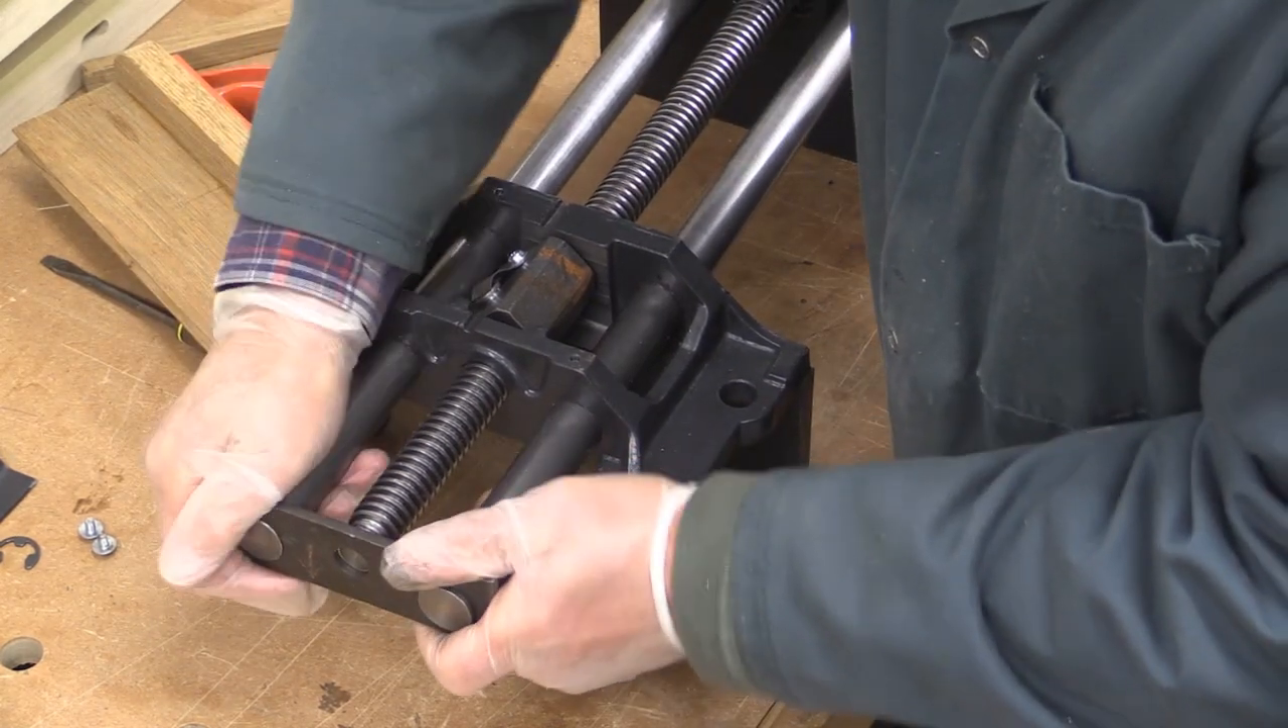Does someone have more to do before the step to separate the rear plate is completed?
Yes.